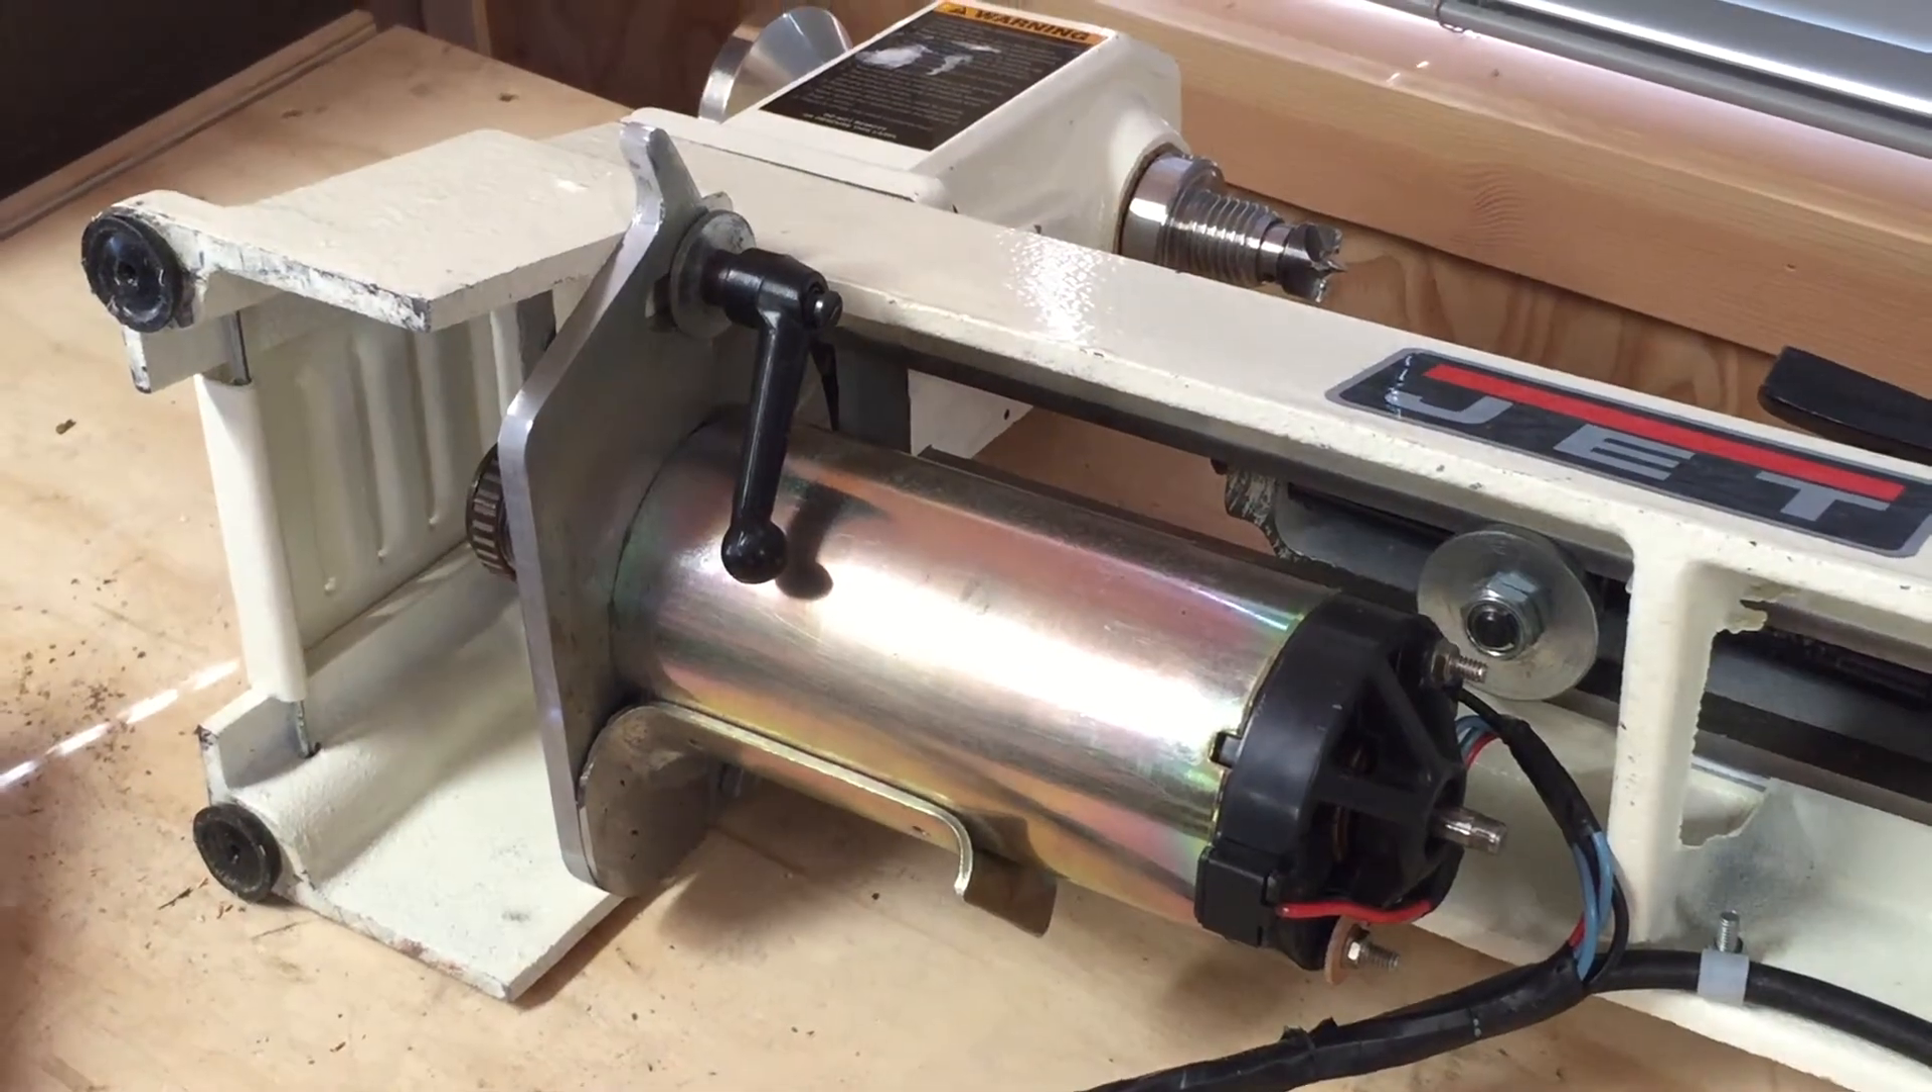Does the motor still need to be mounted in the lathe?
No.